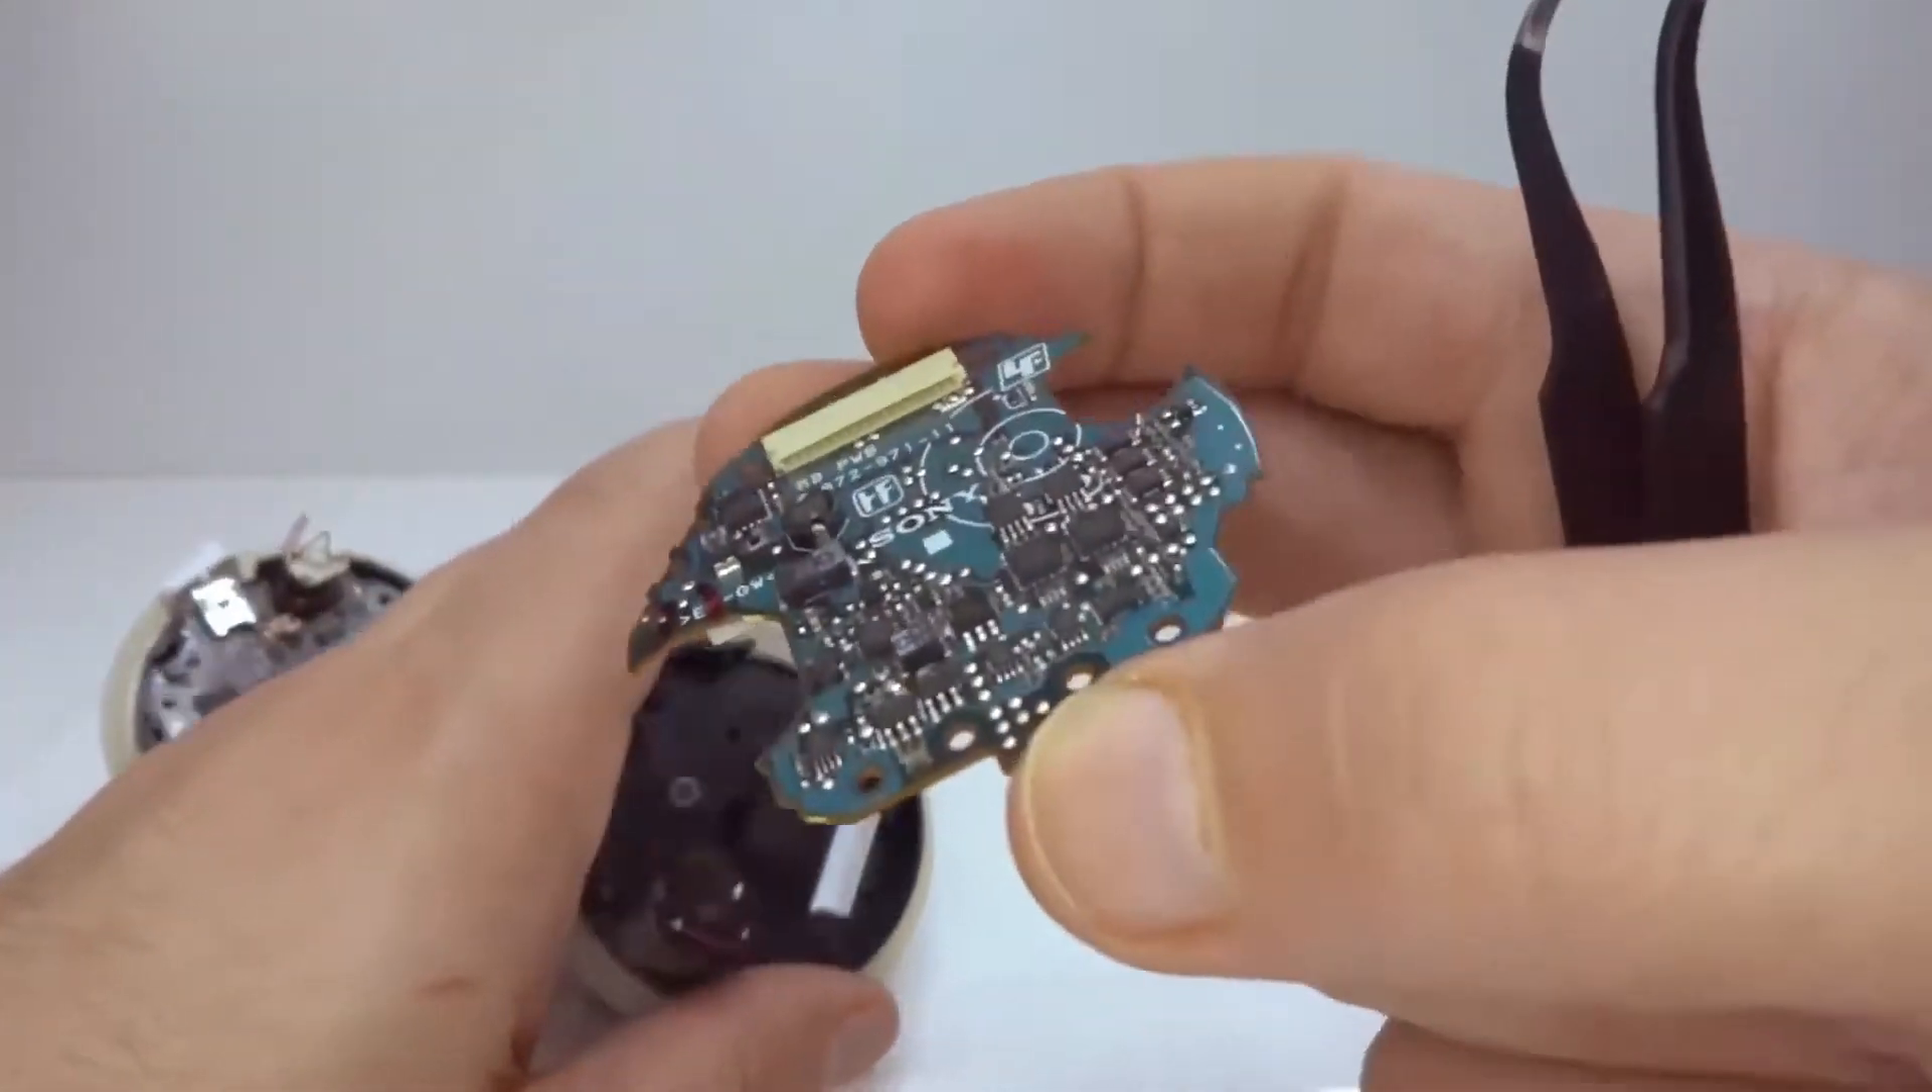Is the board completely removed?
Yes.